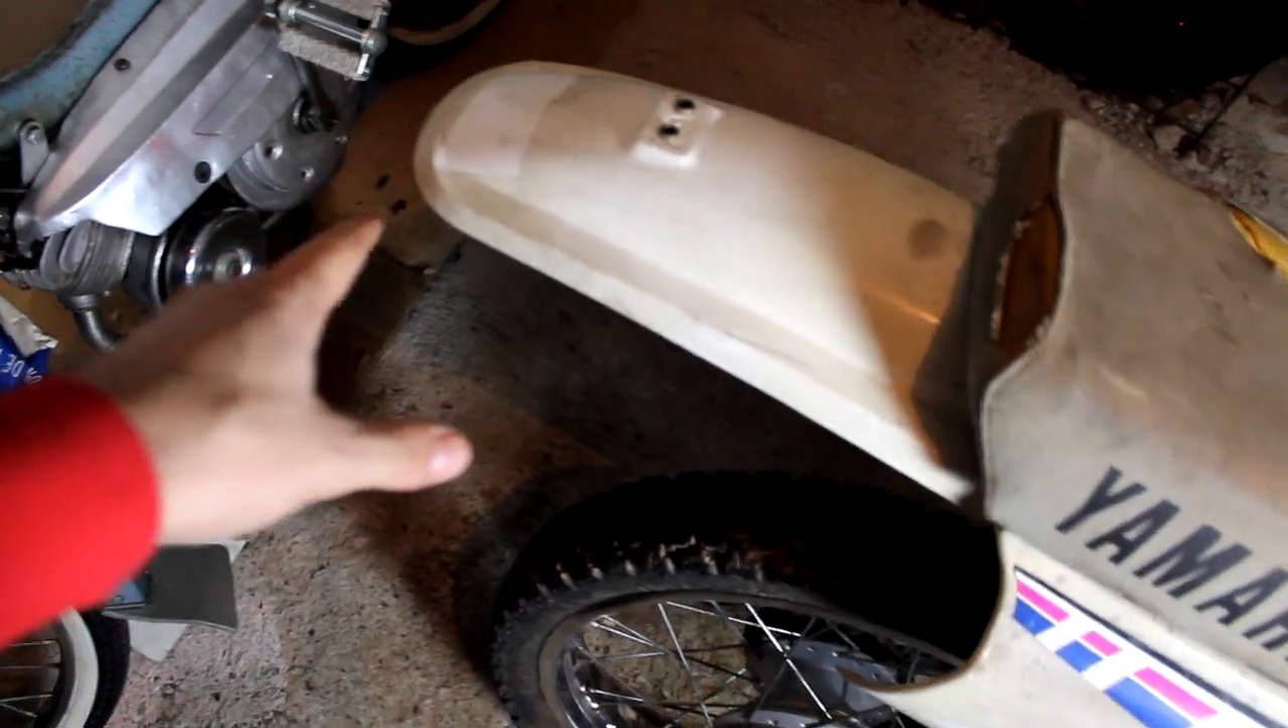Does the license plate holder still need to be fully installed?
Yes.